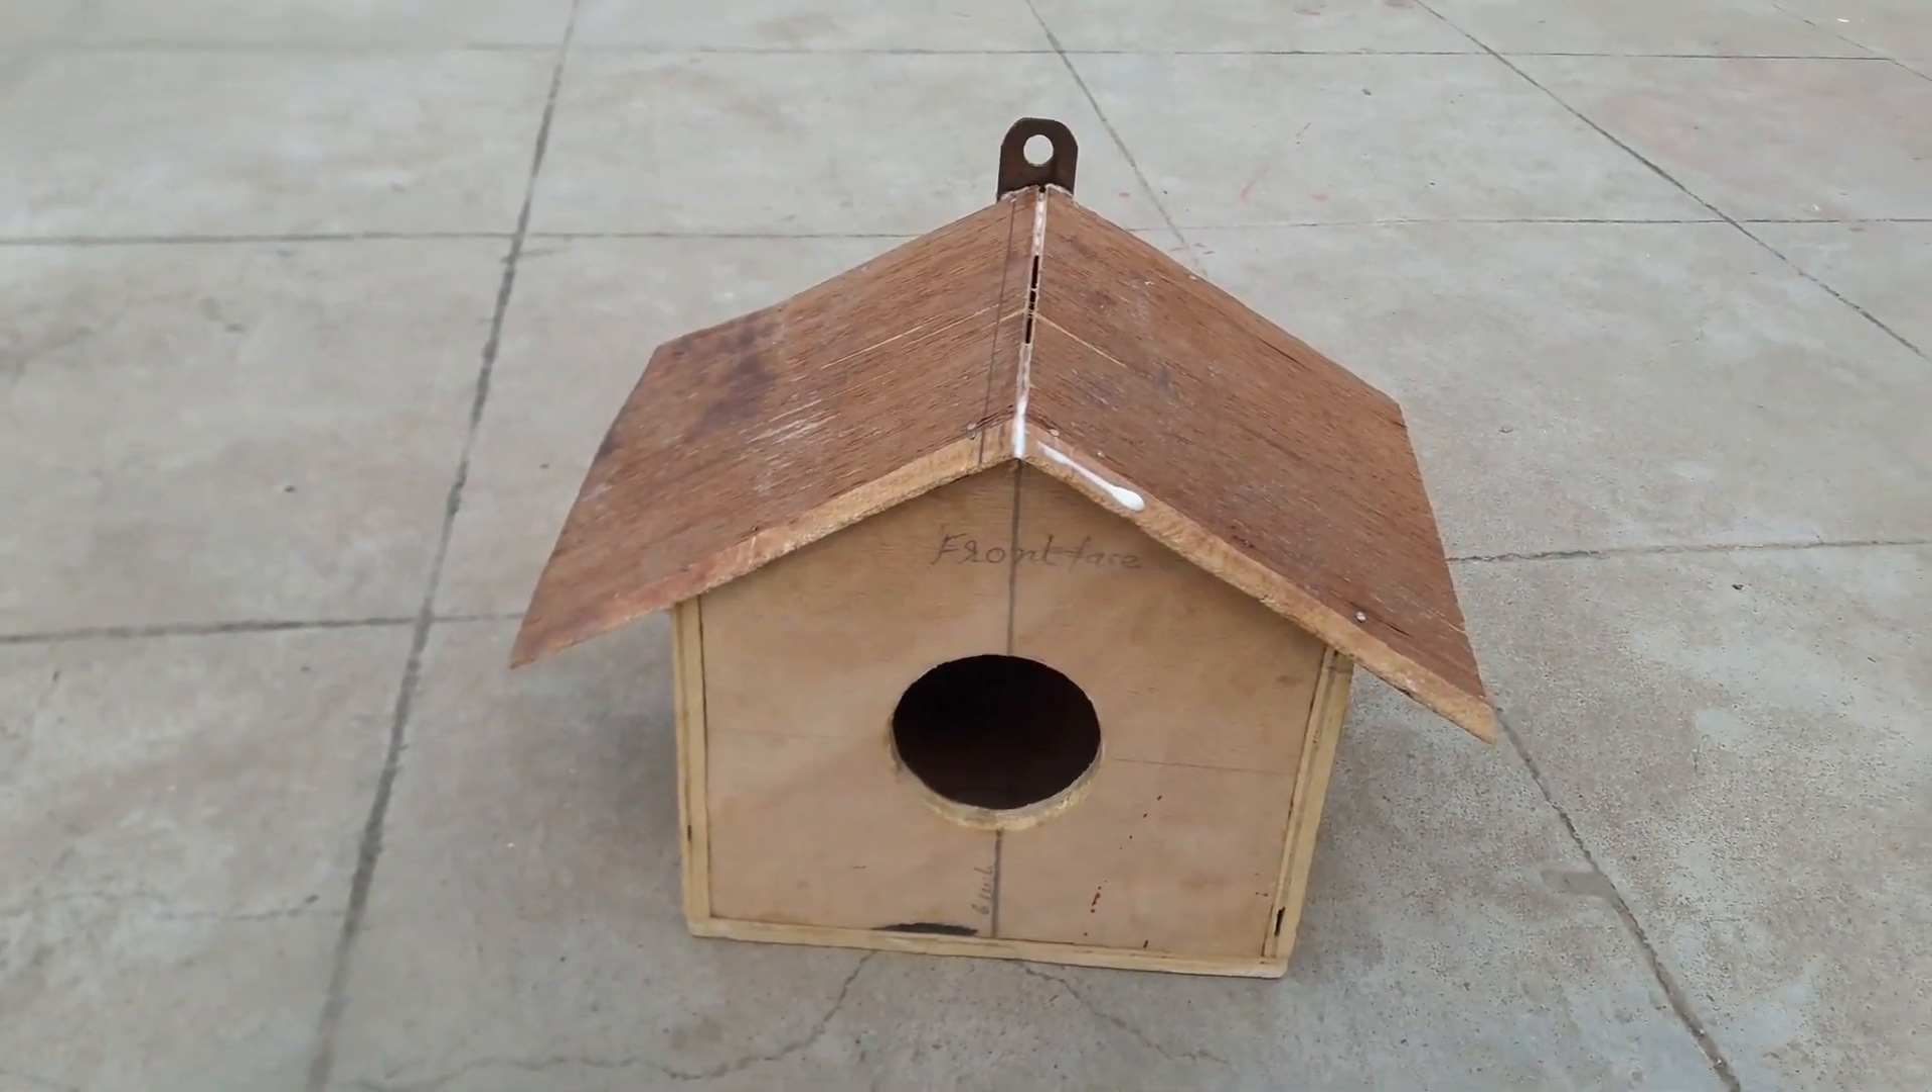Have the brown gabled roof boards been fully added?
Yes.